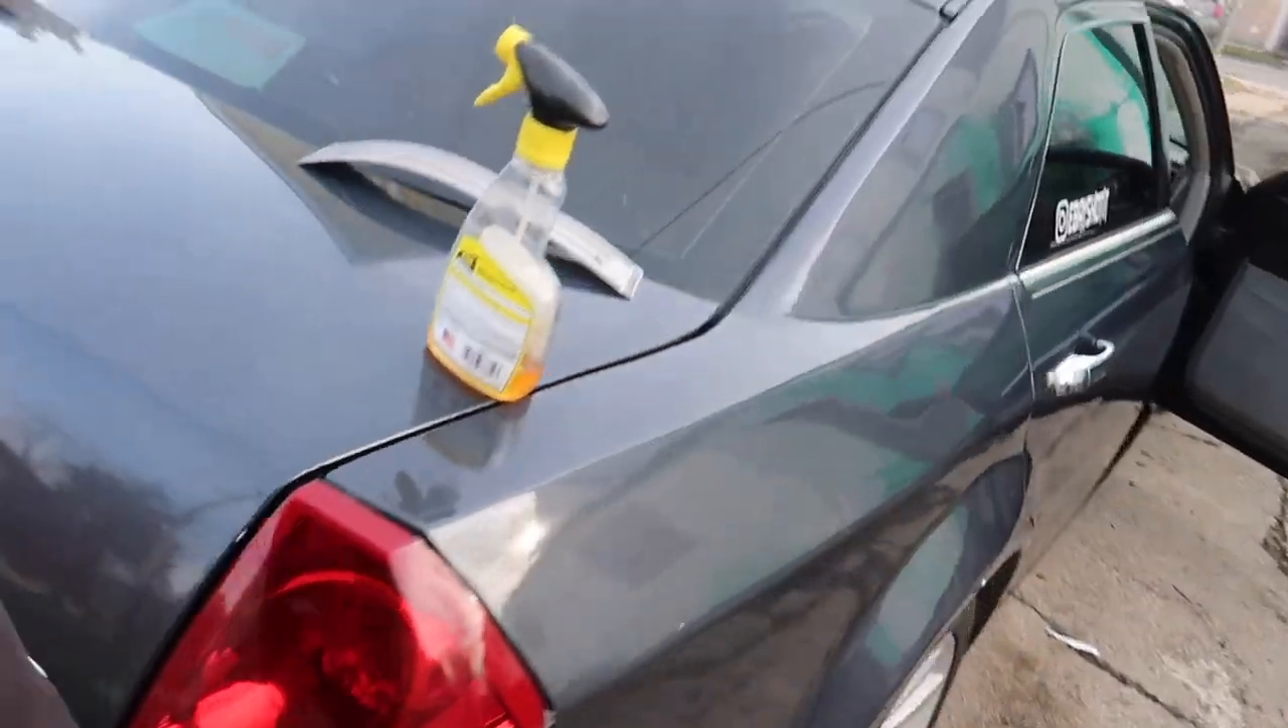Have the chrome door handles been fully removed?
No.